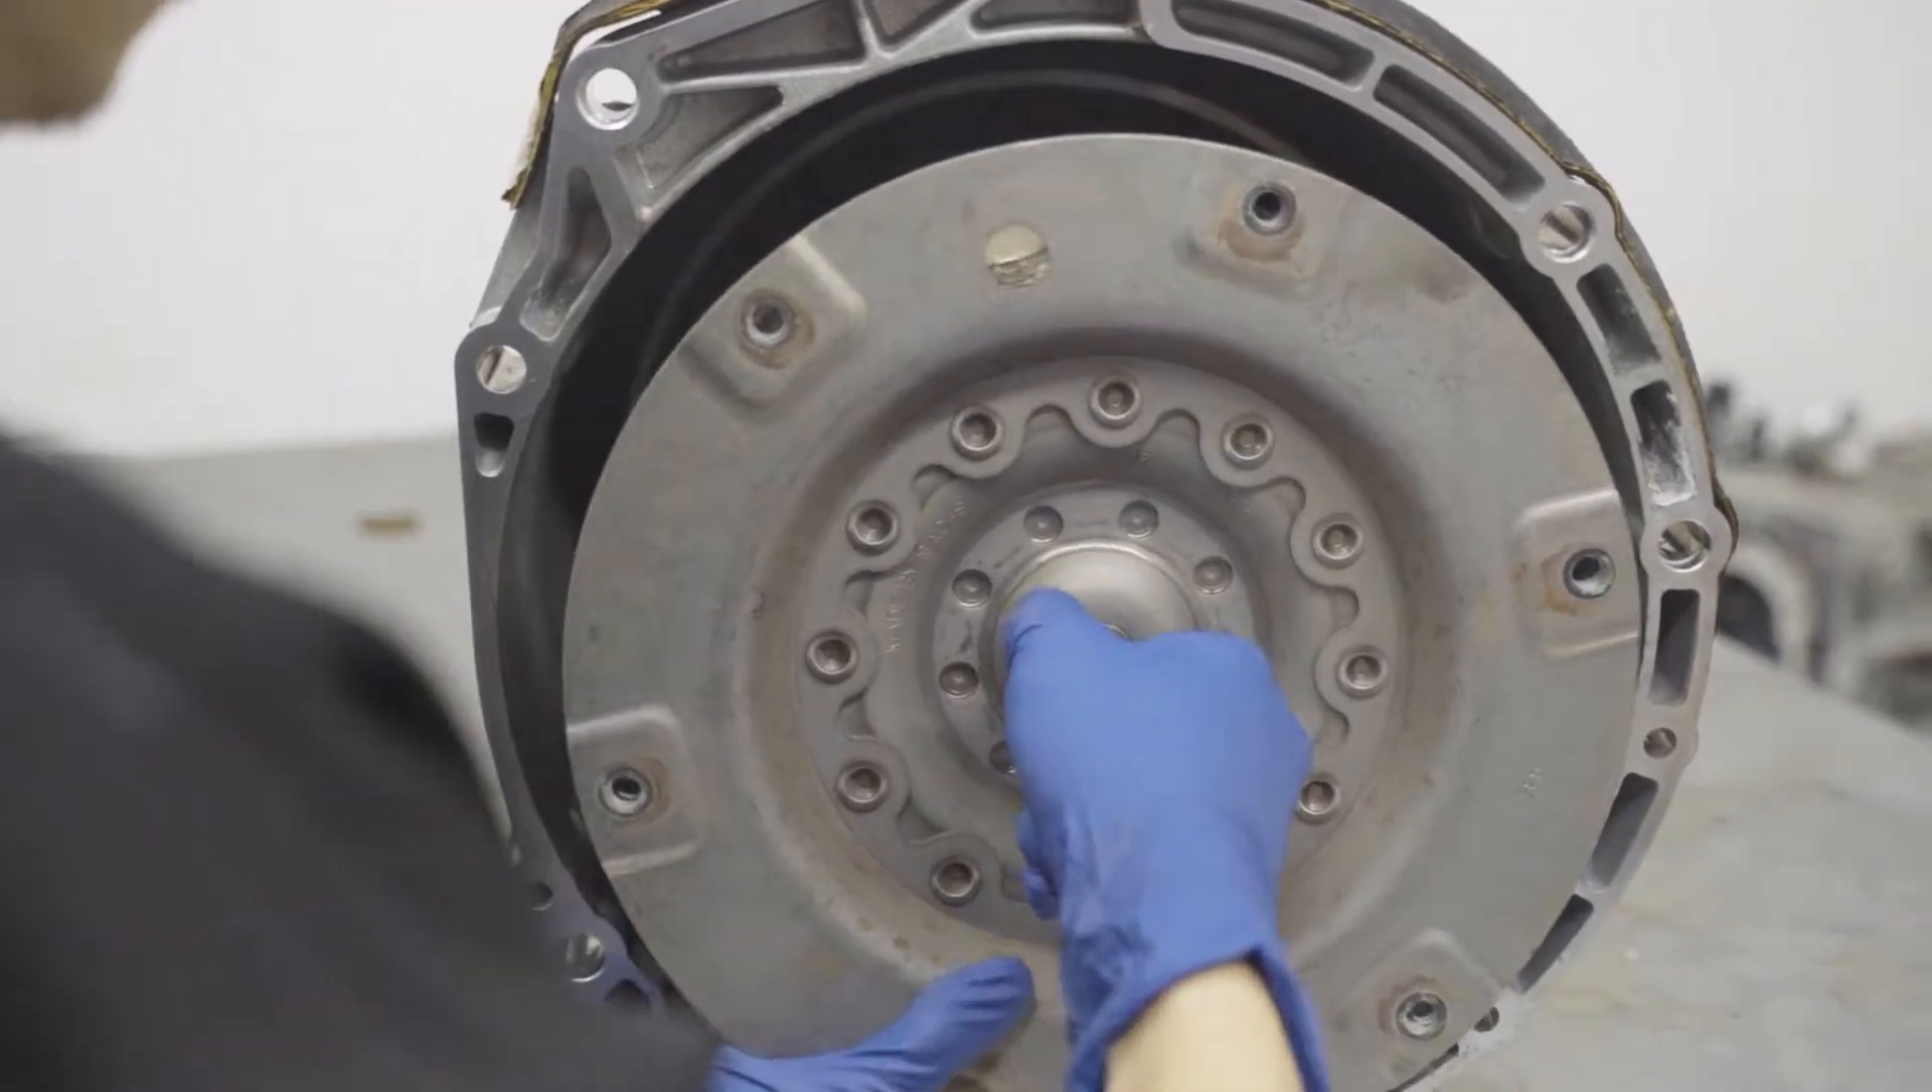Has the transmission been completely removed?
Yes.